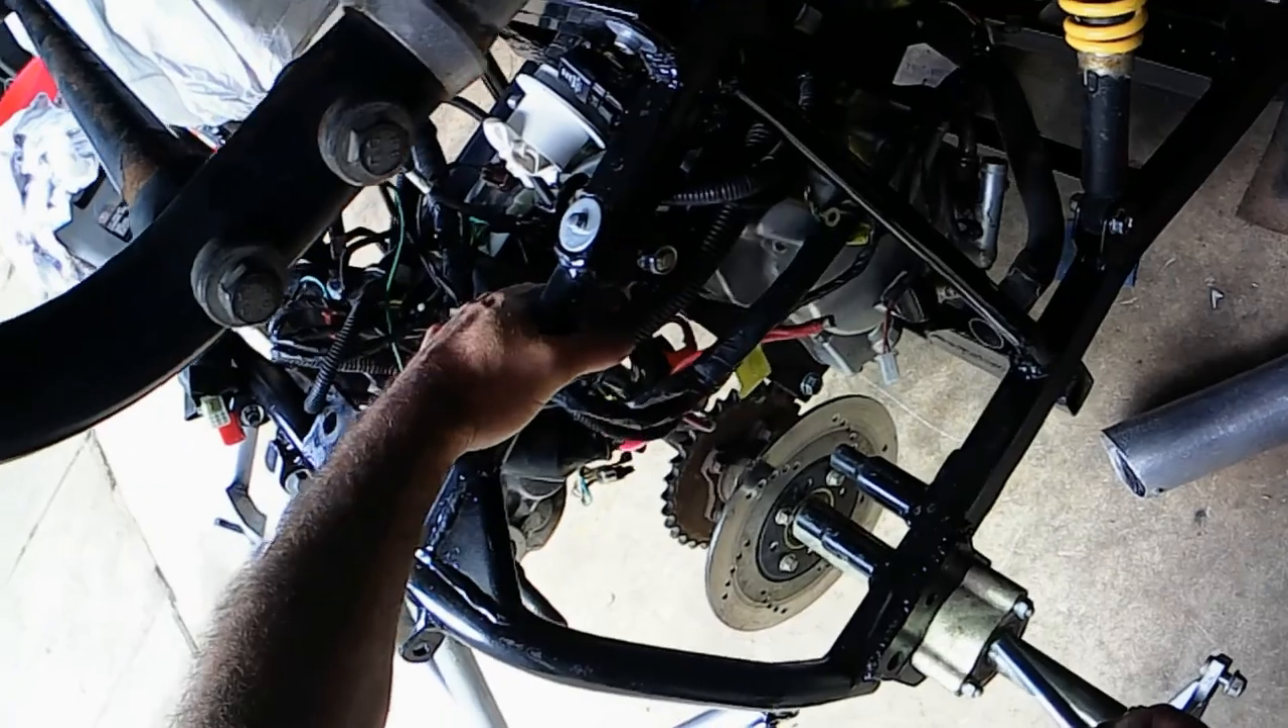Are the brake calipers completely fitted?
No.